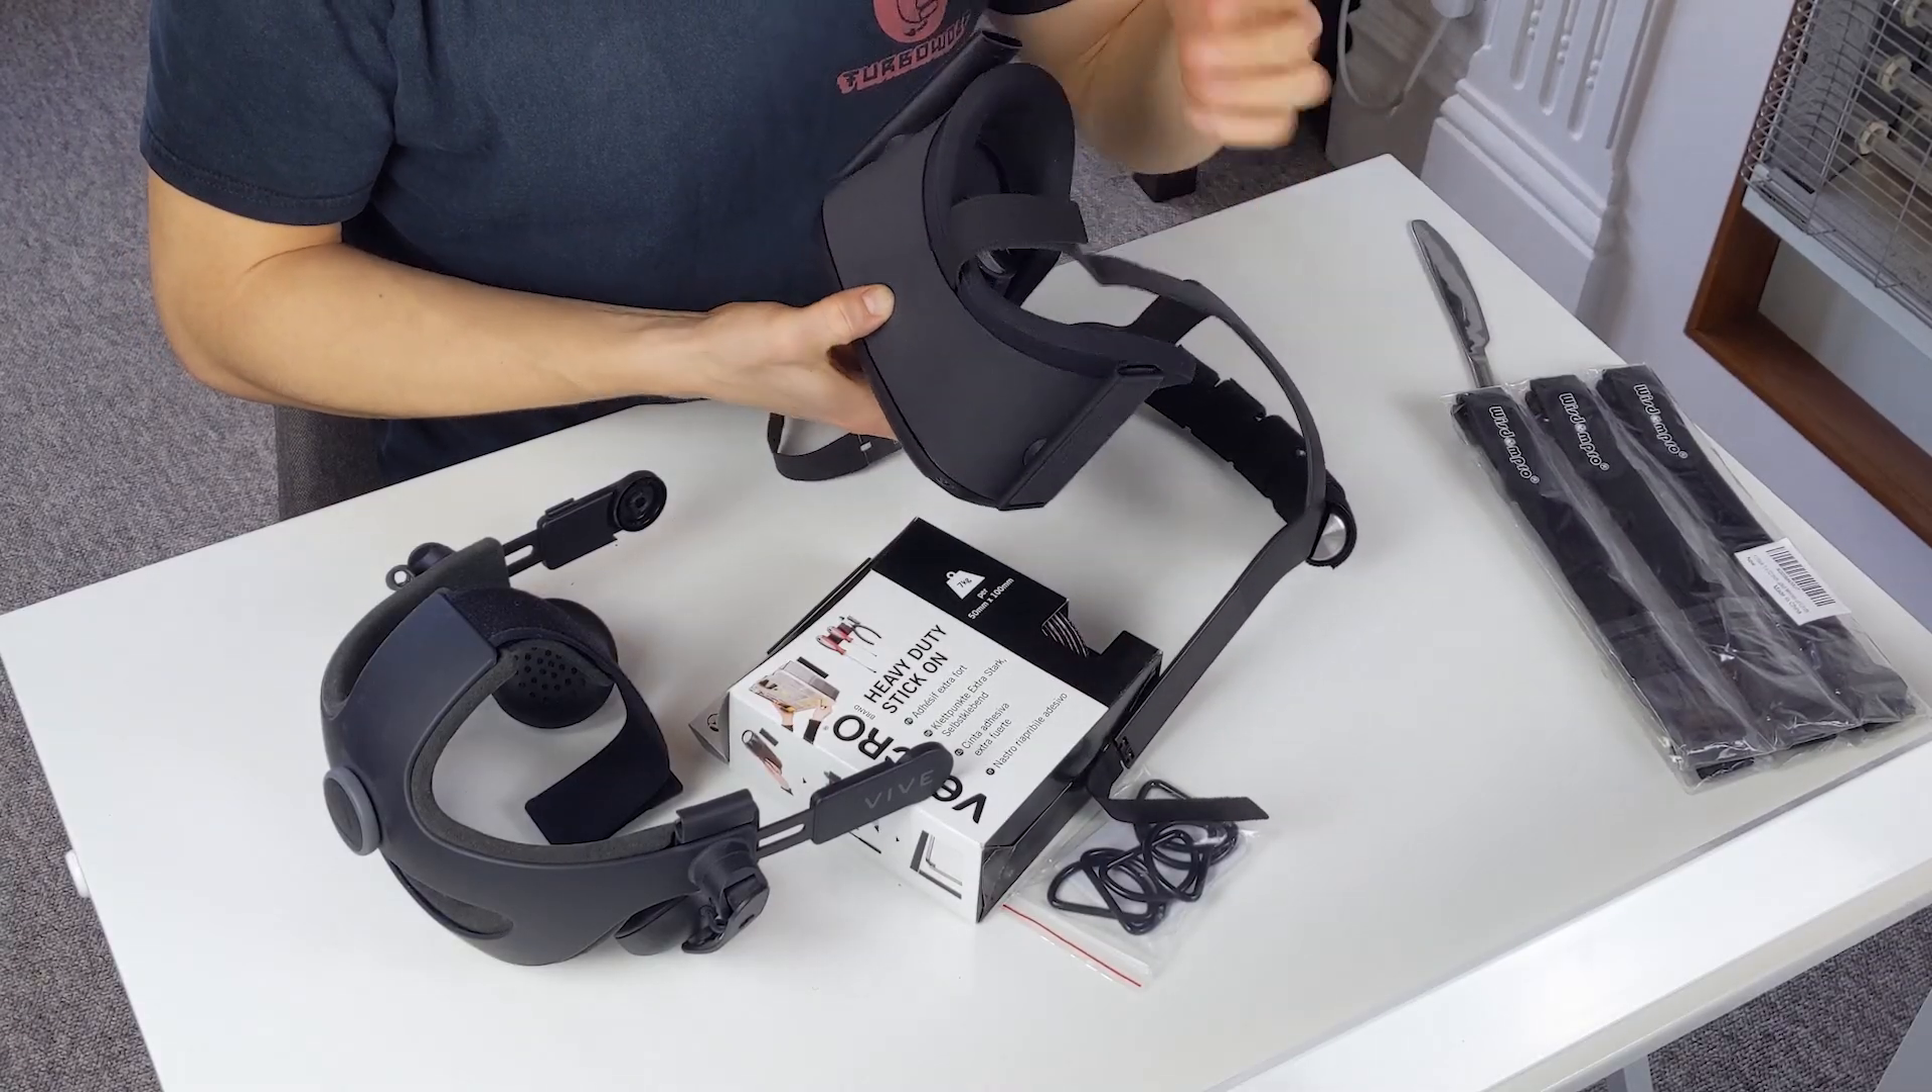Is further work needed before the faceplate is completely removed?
Yes.